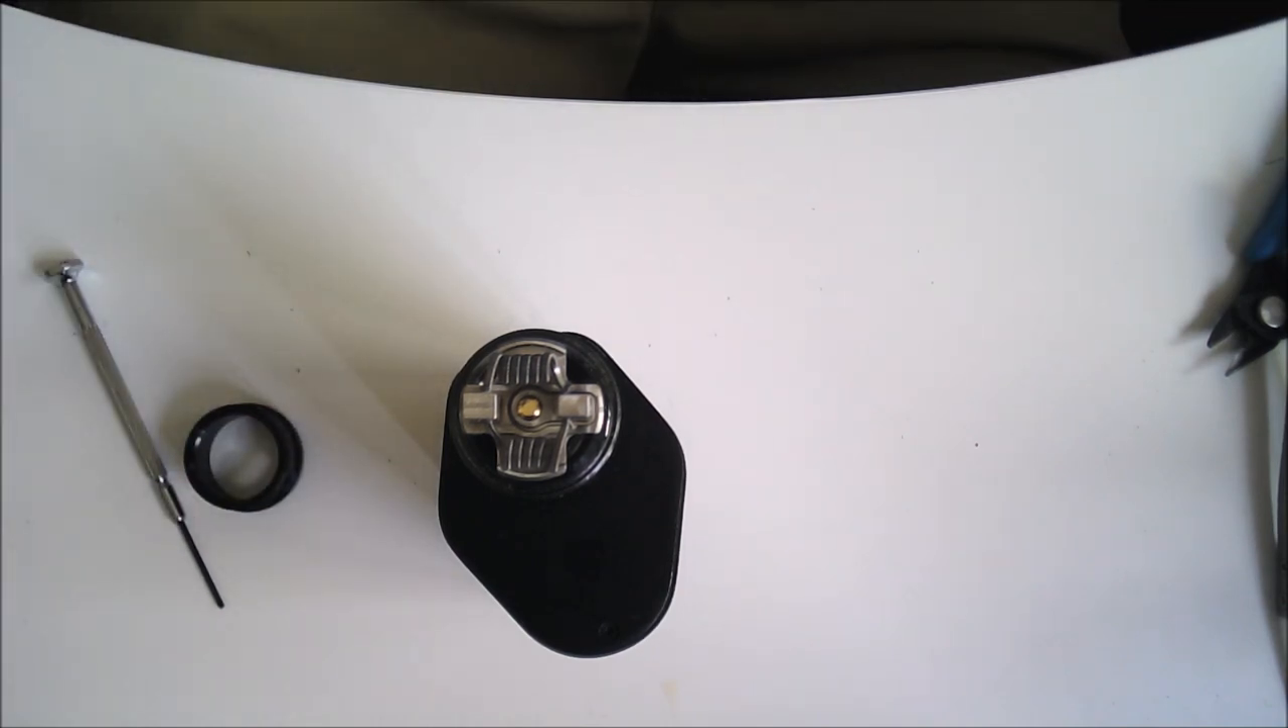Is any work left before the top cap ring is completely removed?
No.